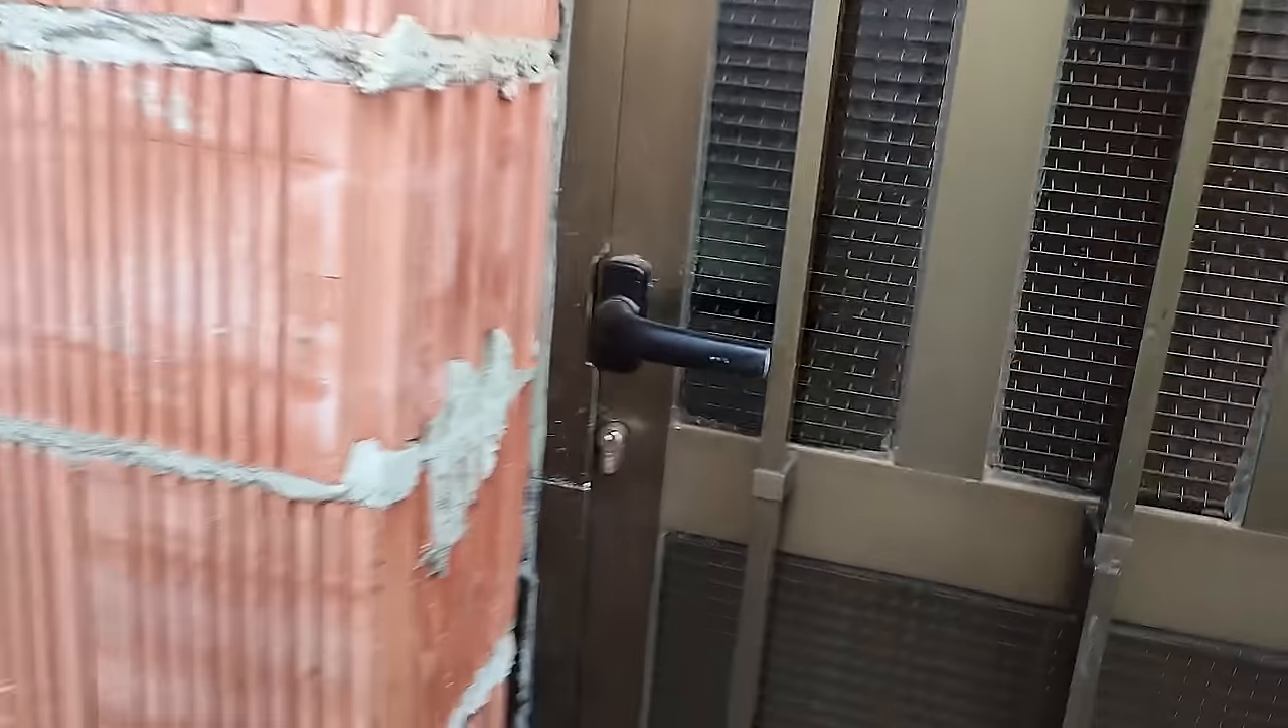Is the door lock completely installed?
Yes.